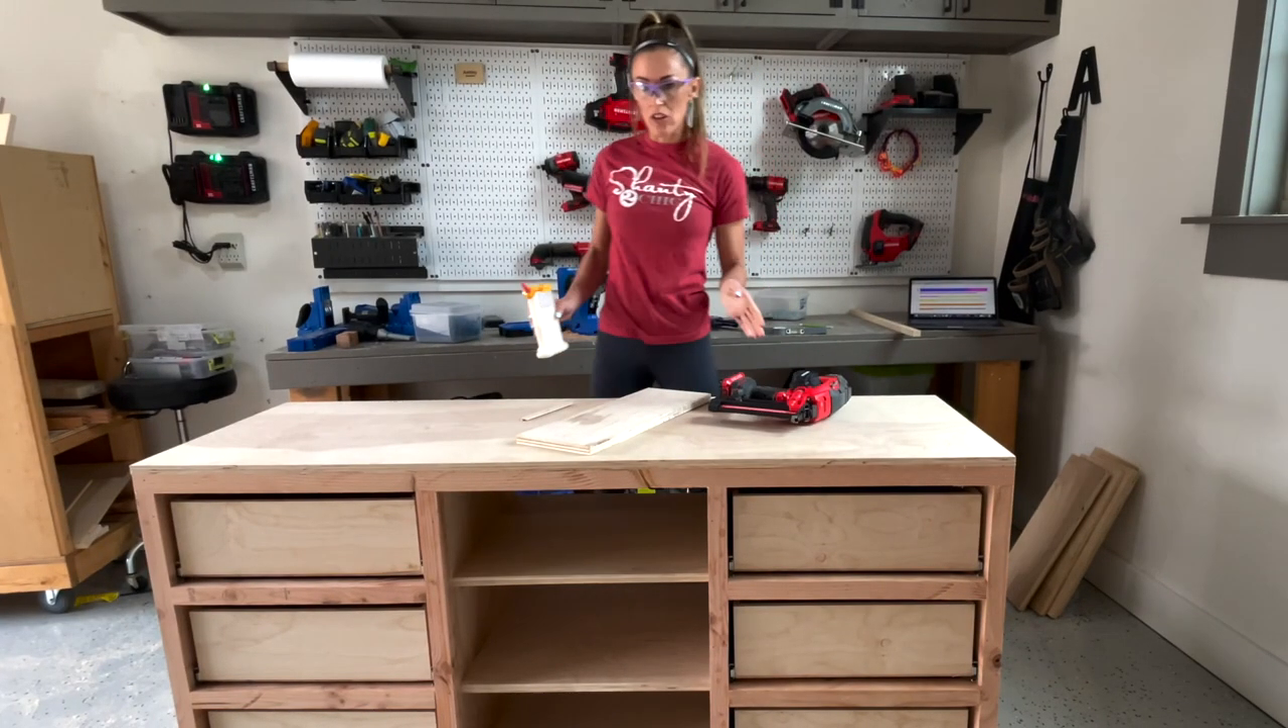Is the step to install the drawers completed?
Yes.